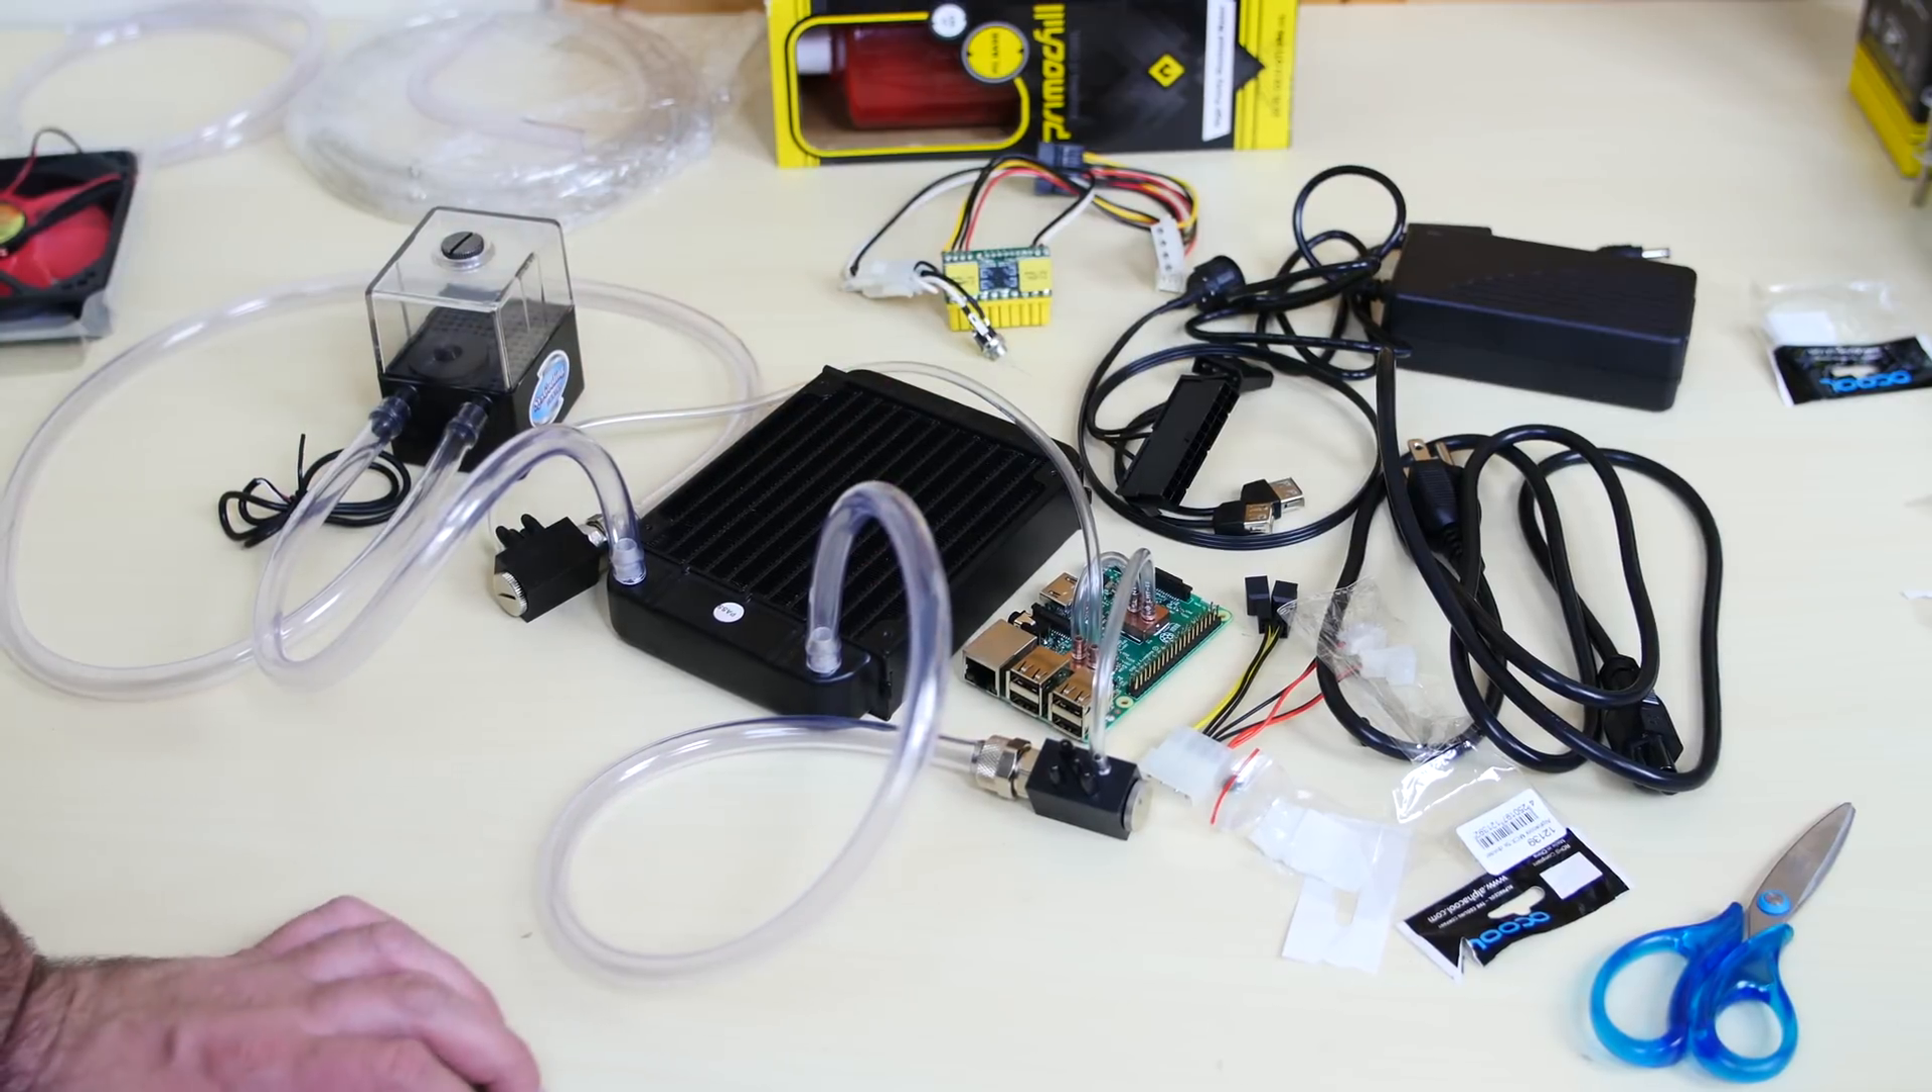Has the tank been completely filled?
No.